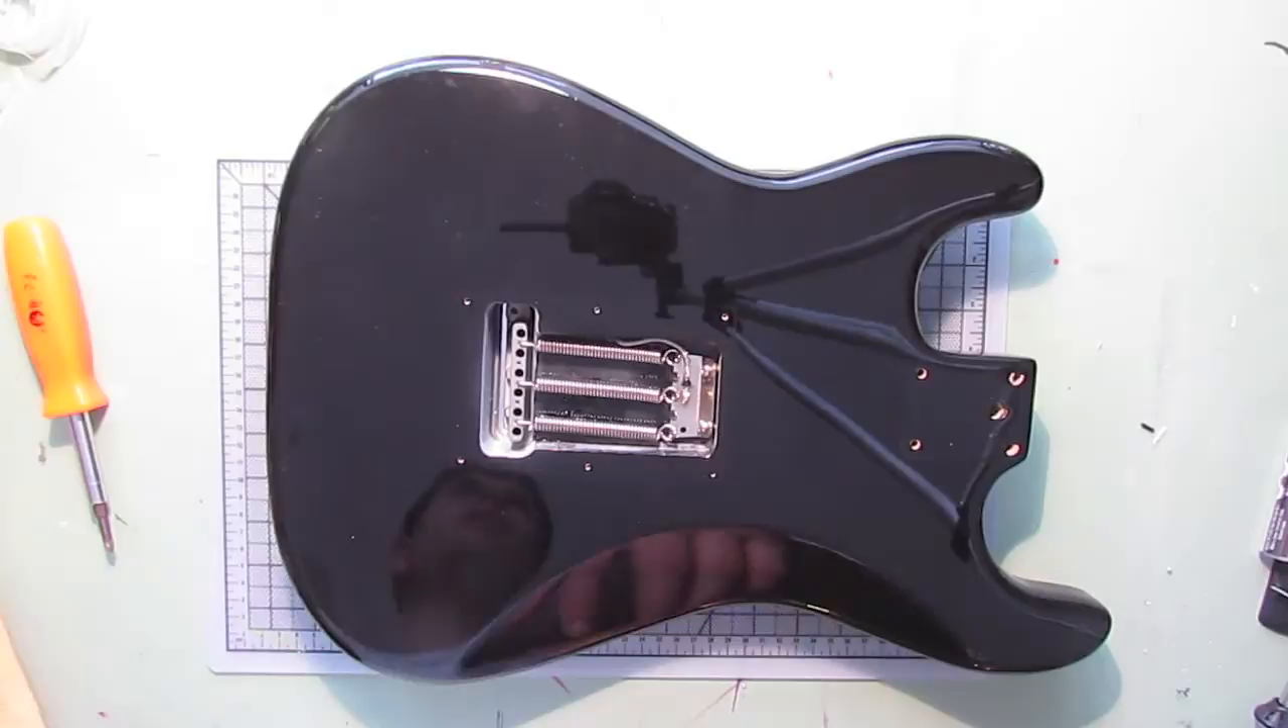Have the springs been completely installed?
Yes.